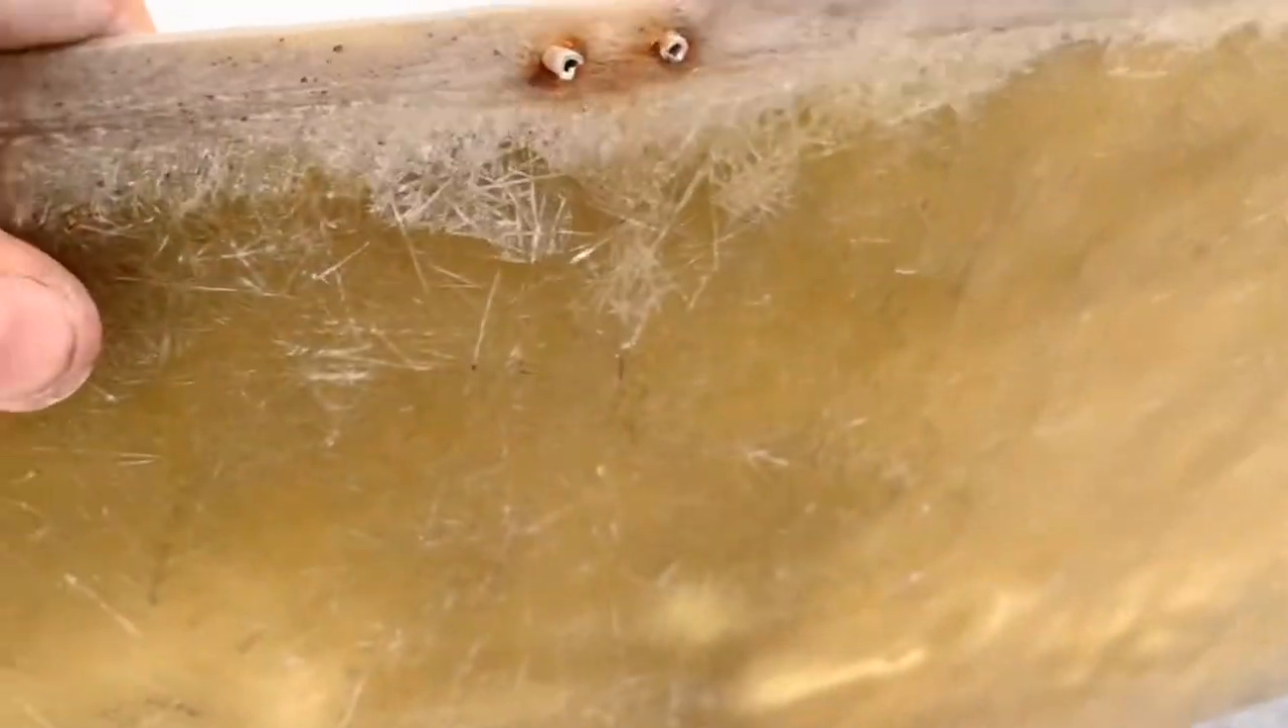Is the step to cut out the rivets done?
No.